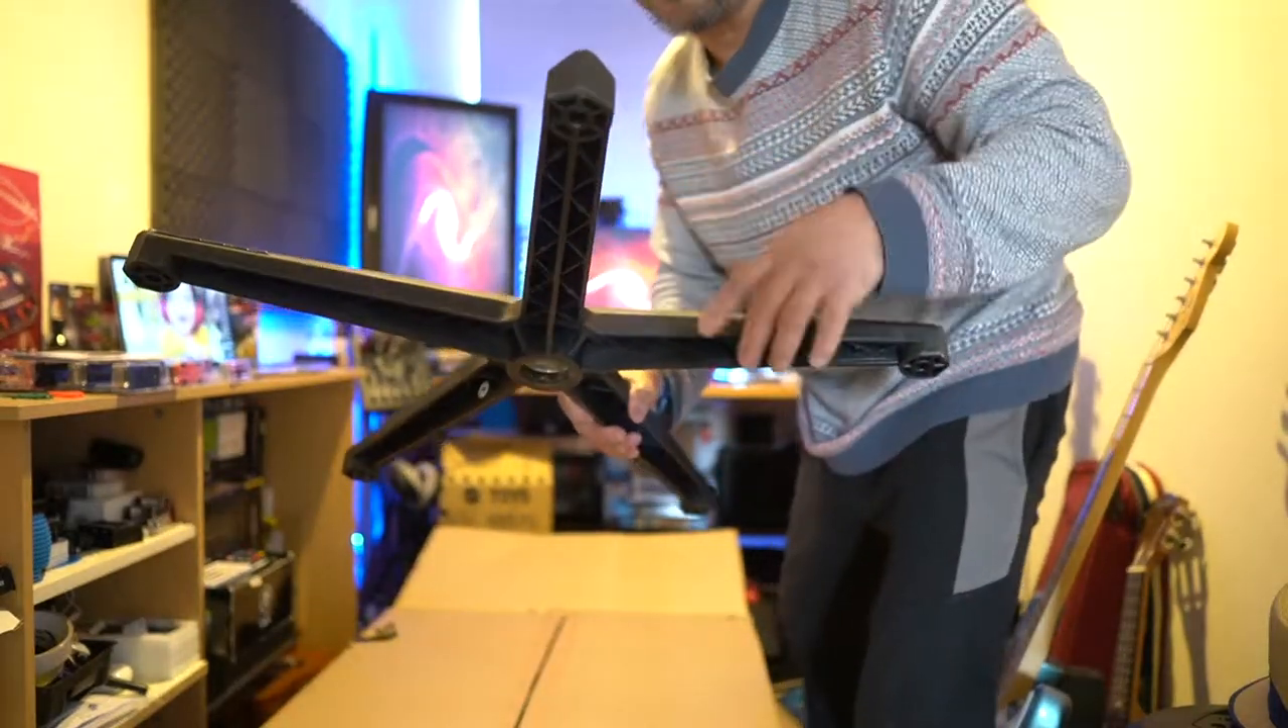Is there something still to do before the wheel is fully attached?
Yes.